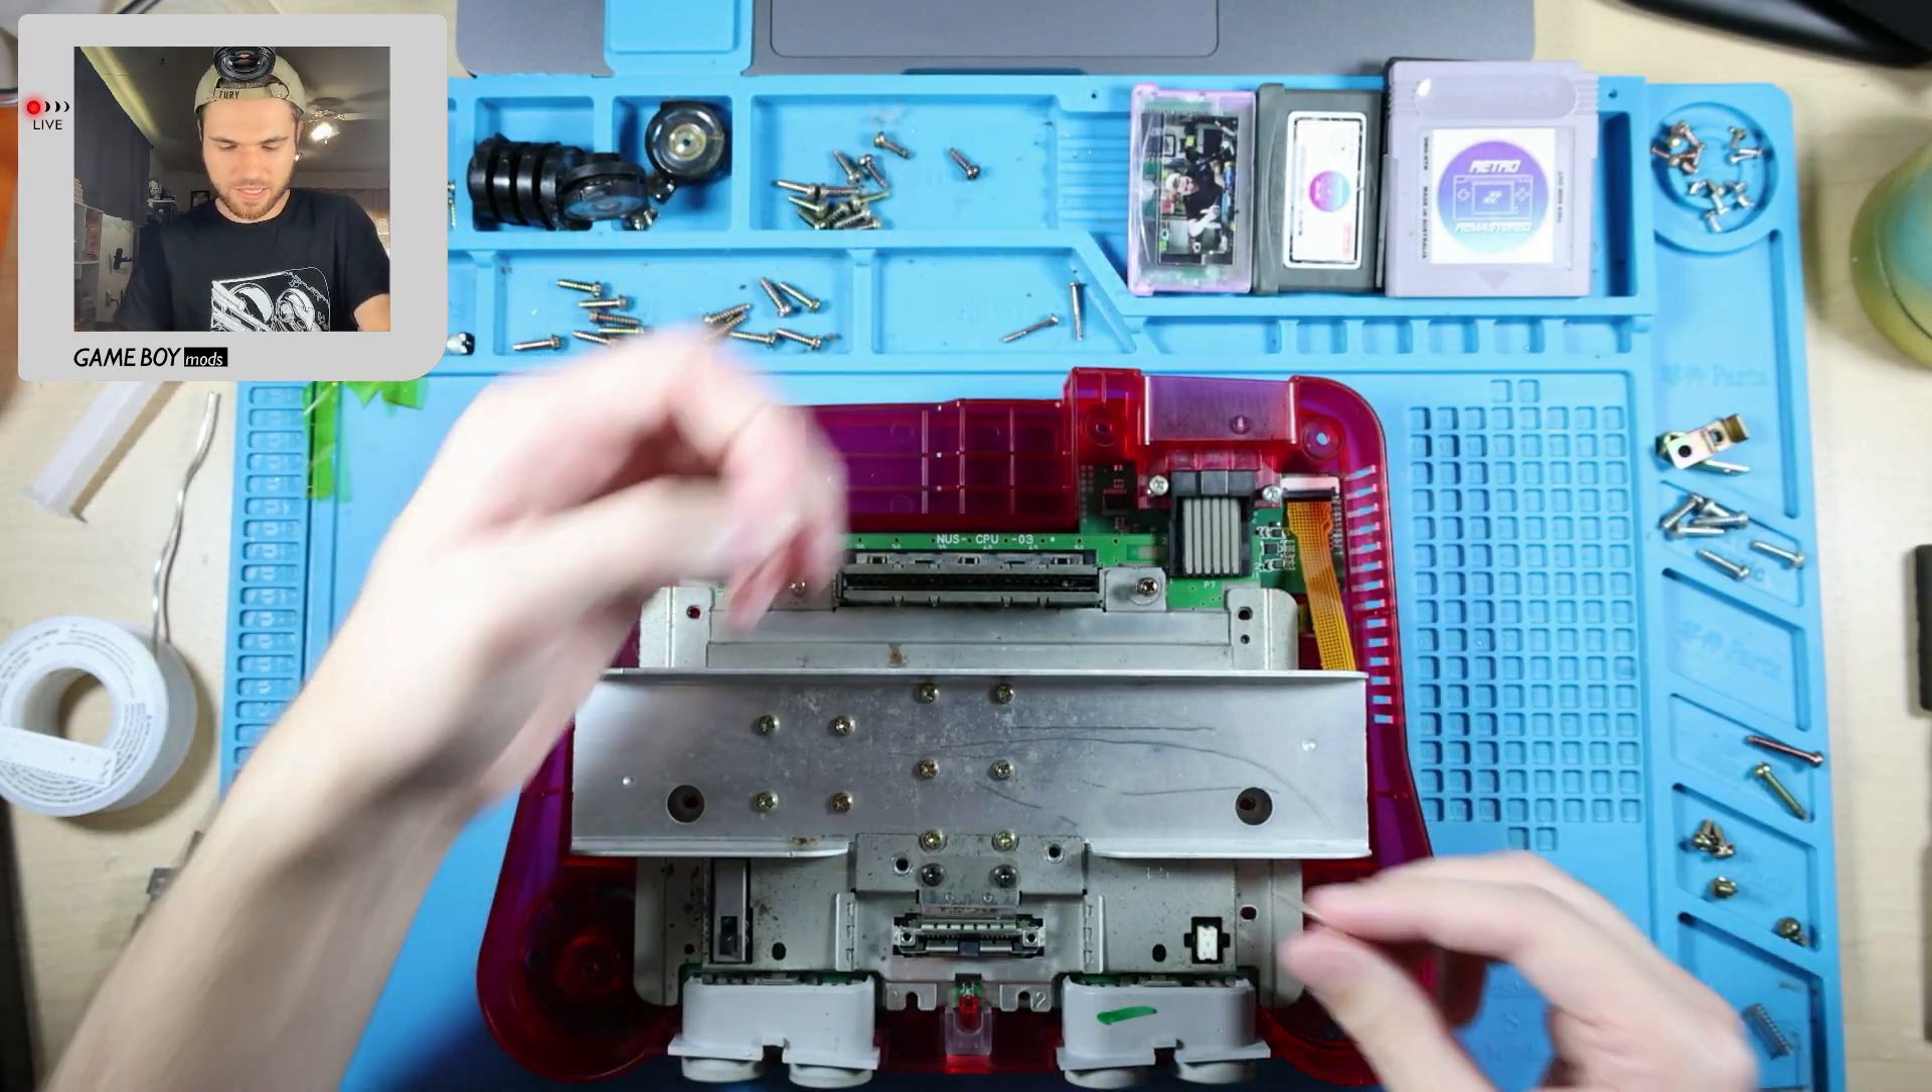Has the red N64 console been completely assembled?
No.